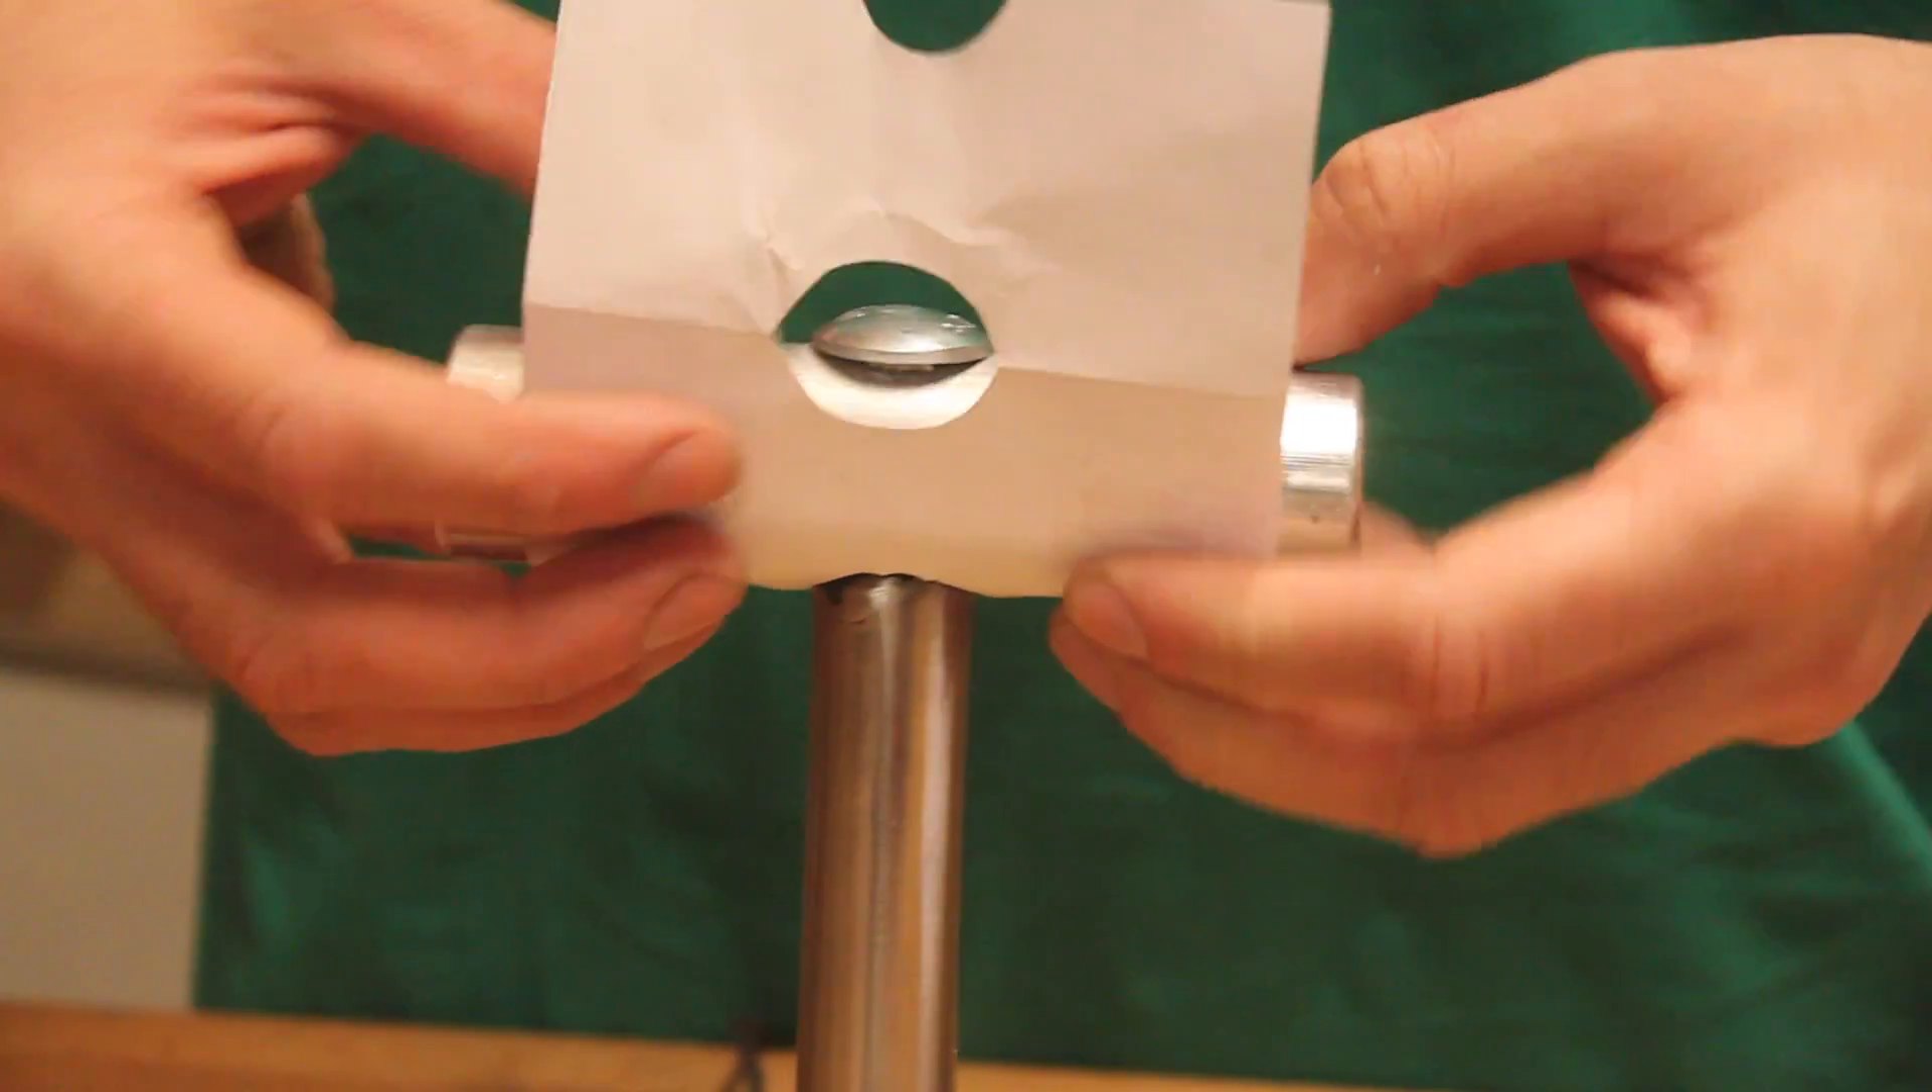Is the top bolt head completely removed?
No.